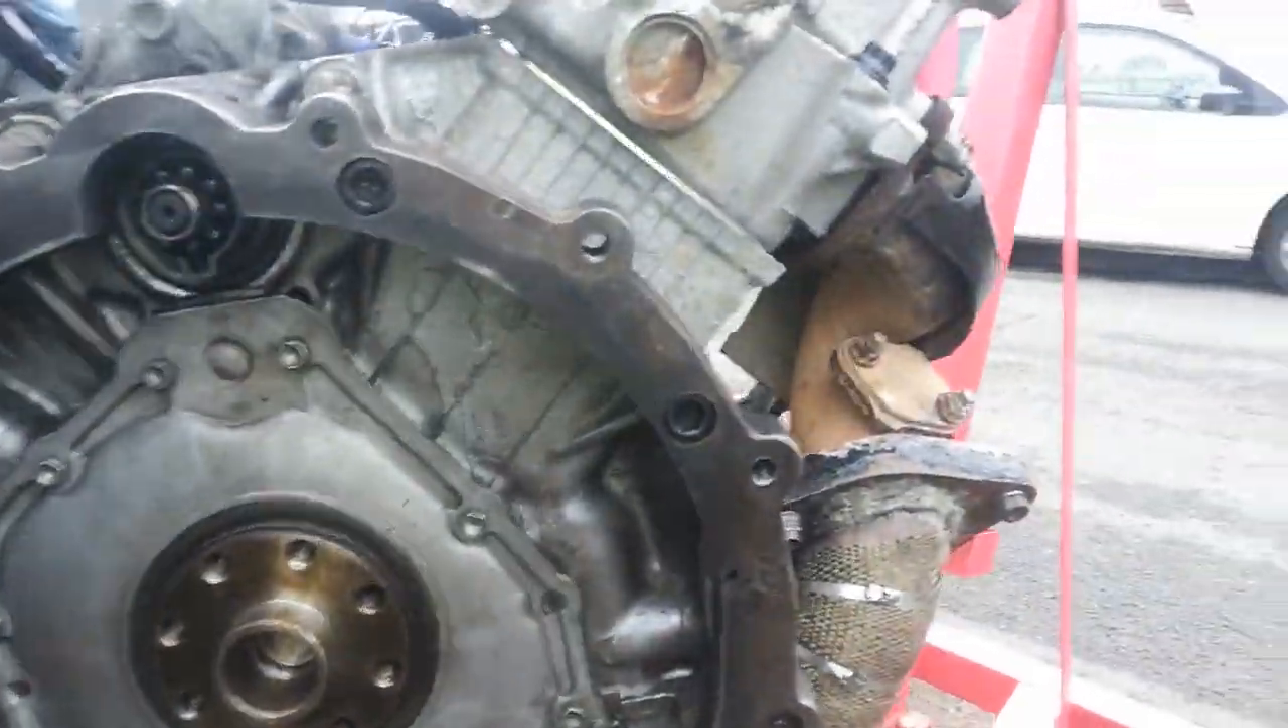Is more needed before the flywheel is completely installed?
Yes.